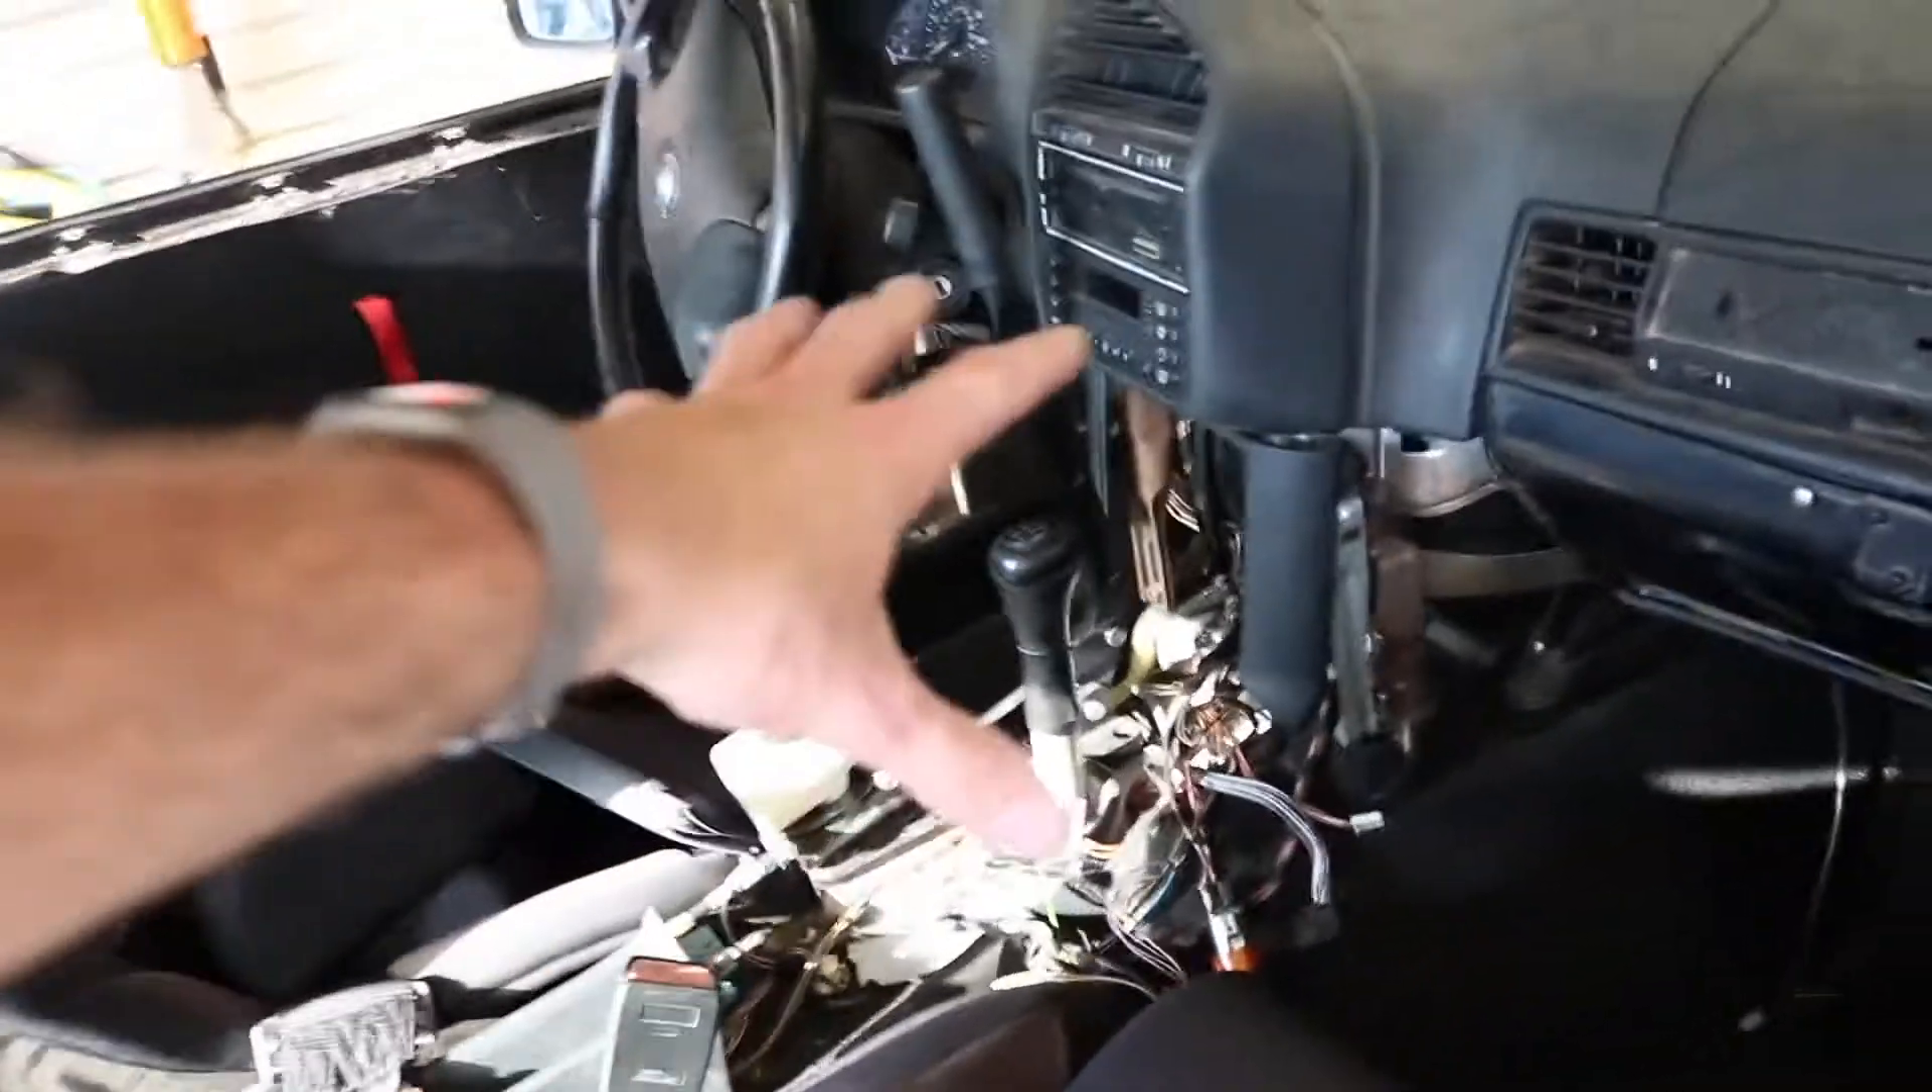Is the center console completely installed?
No.